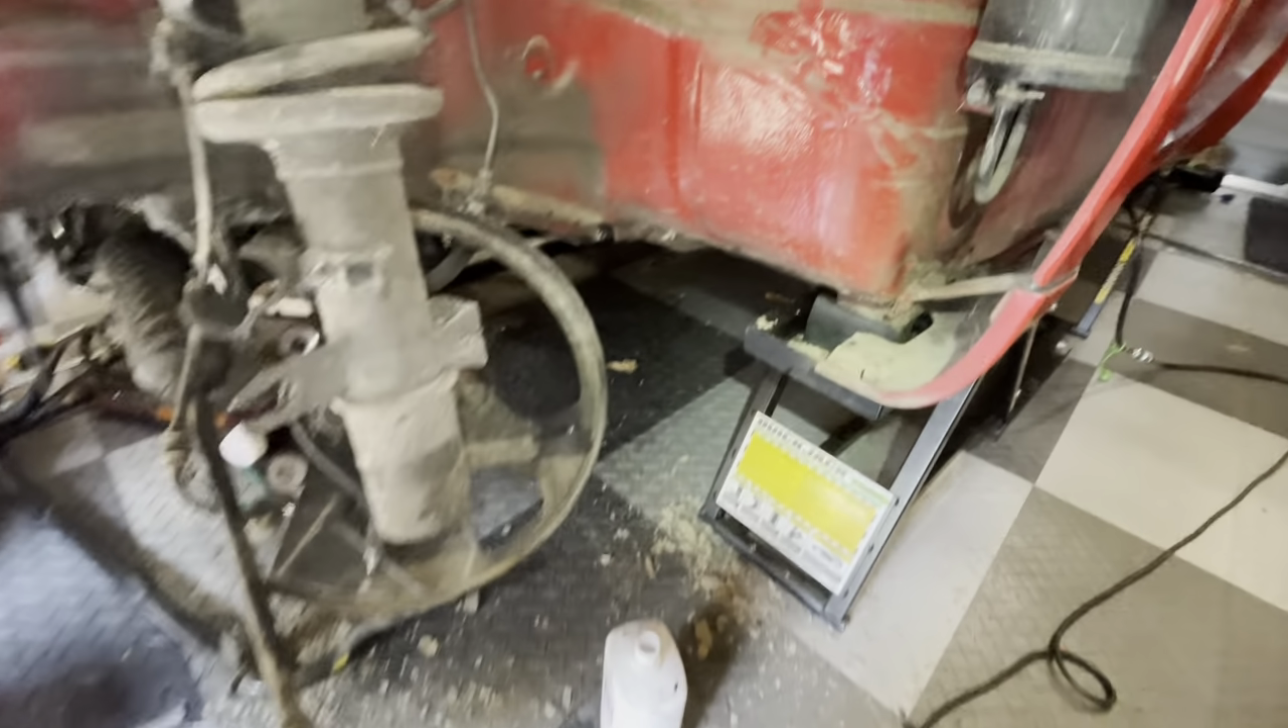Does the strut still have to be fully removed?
Yes.